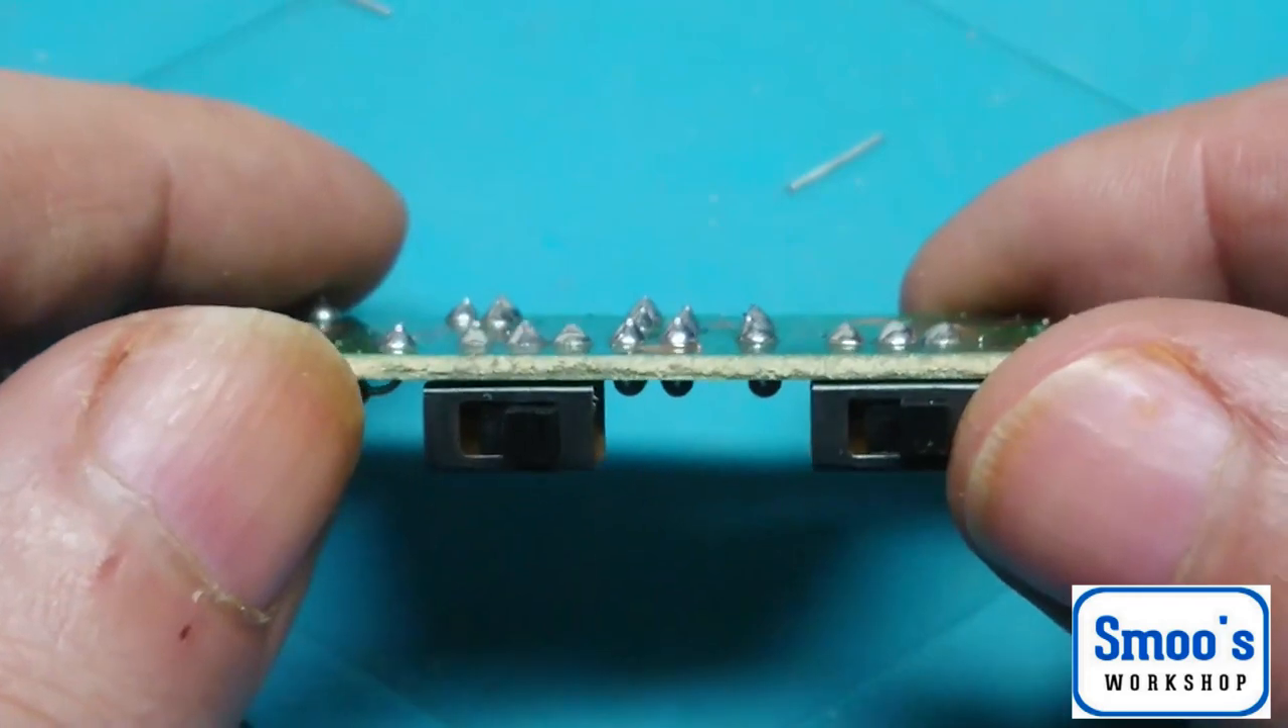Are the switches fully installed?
Yes.